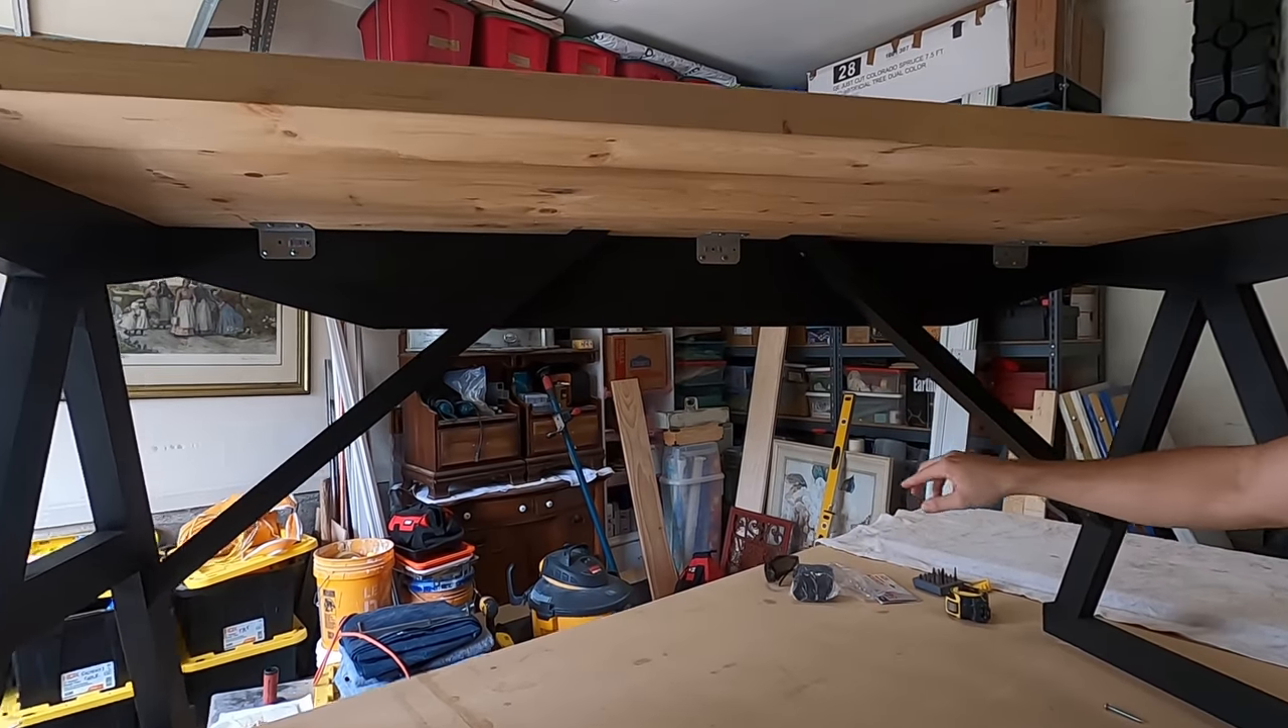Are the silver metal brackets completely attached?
Yes.